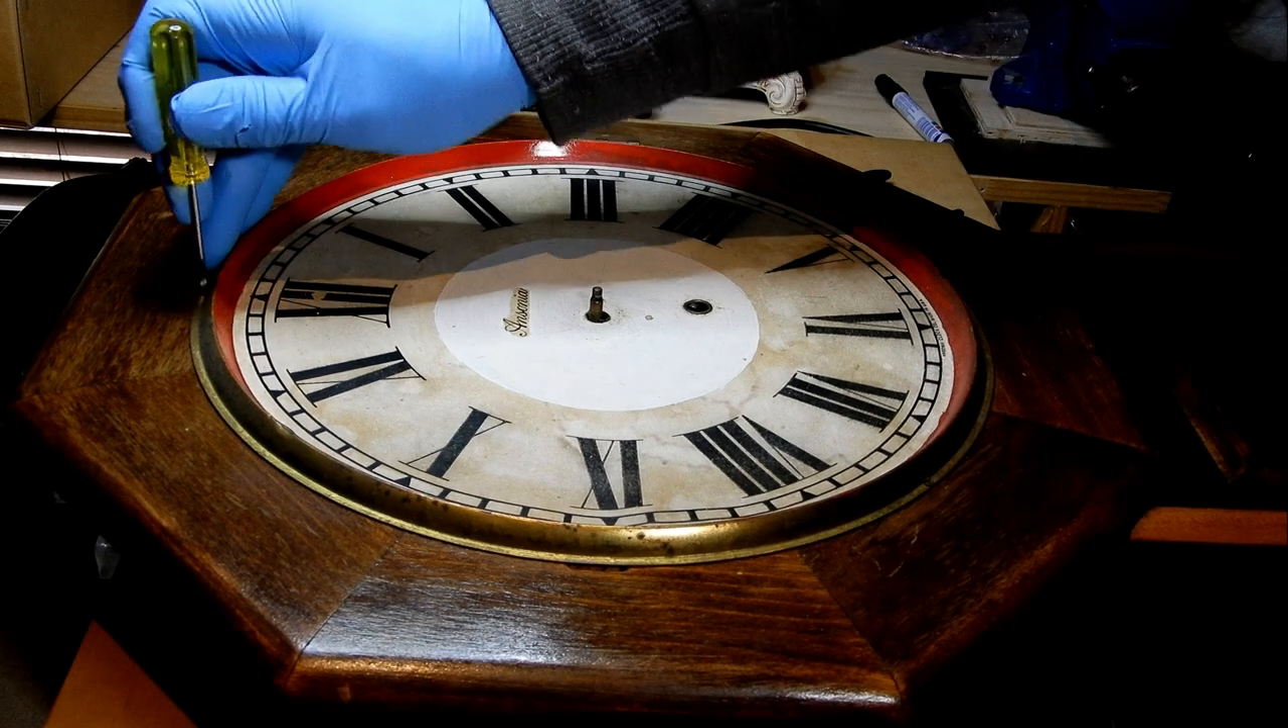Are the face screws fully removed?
No.